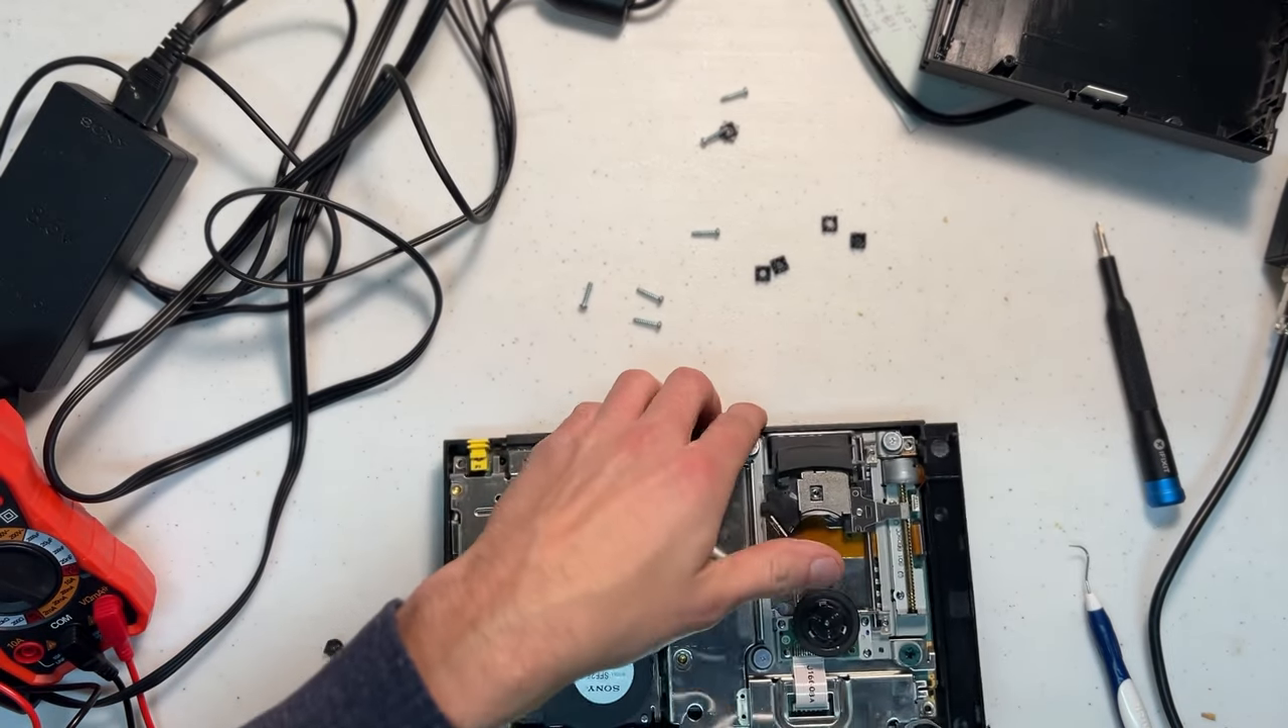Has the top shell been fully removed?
Yes.